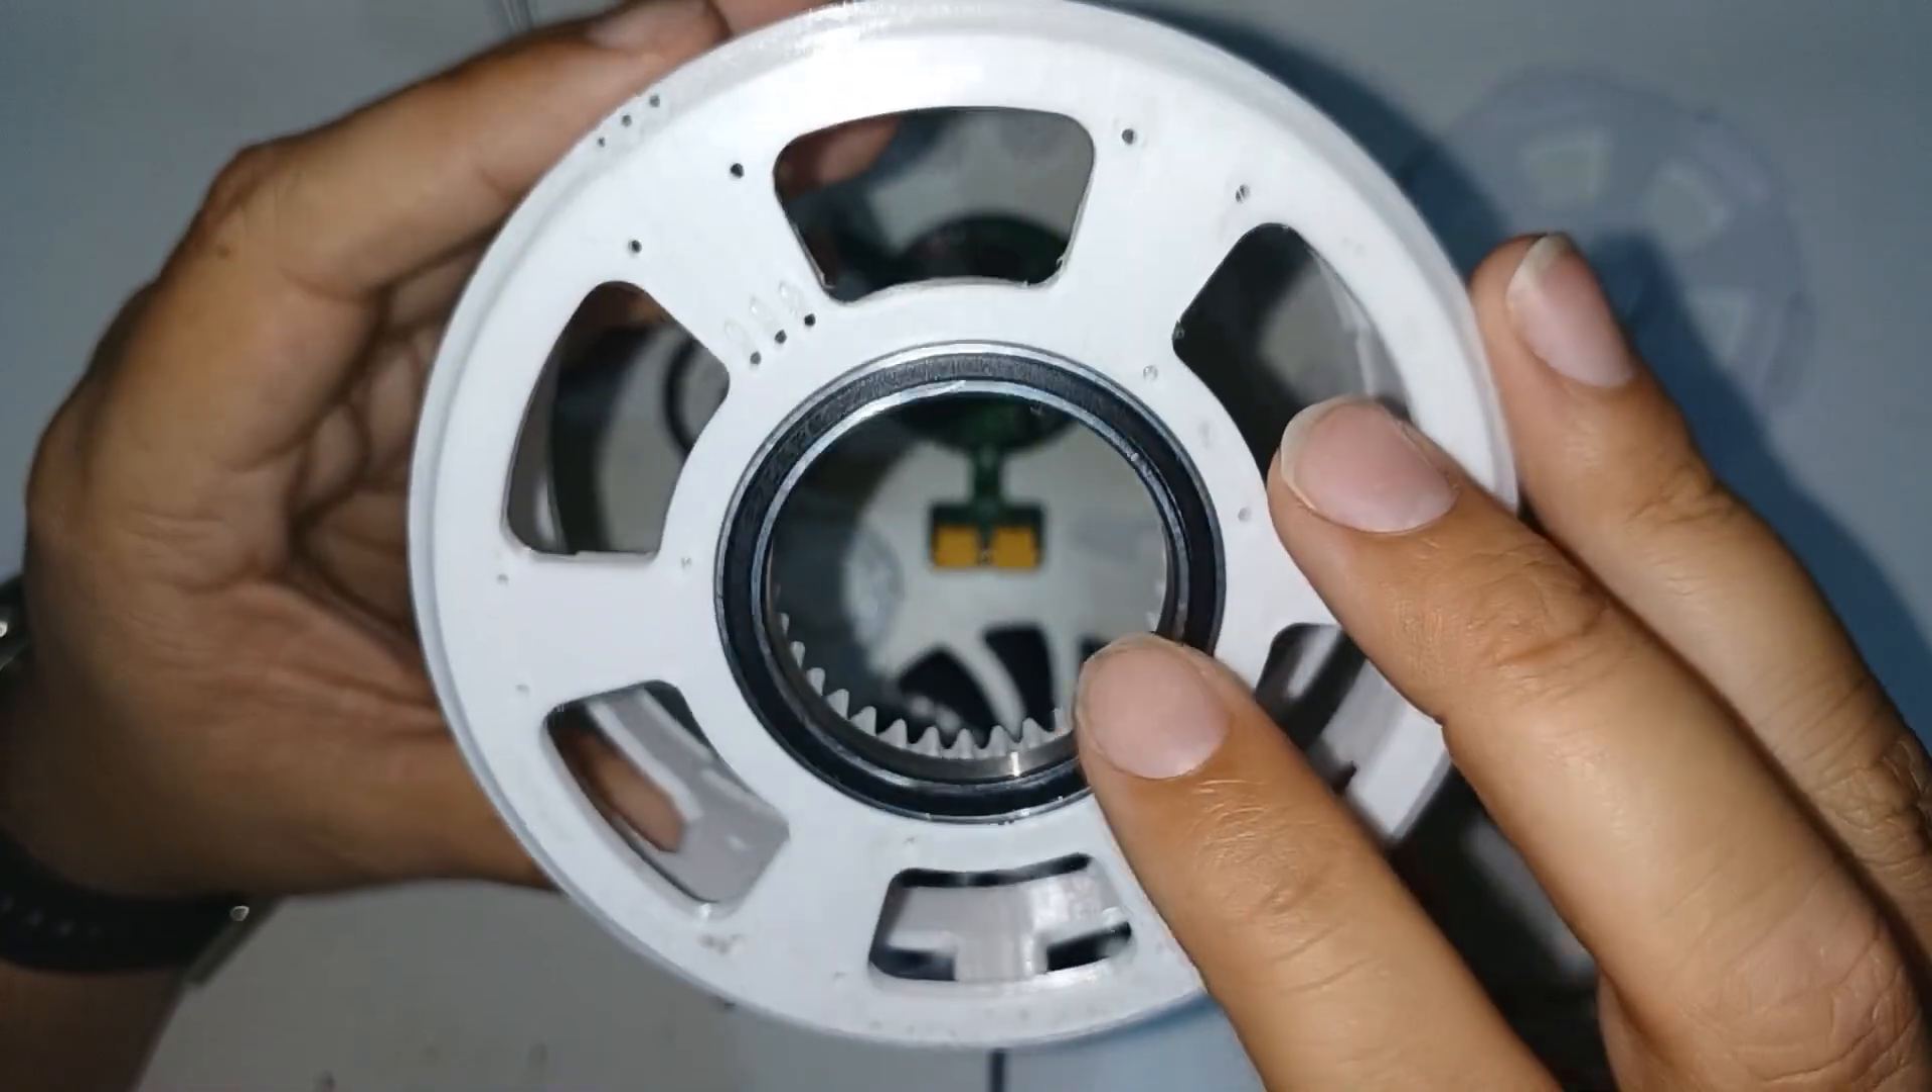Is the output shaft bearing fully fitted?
Yes.